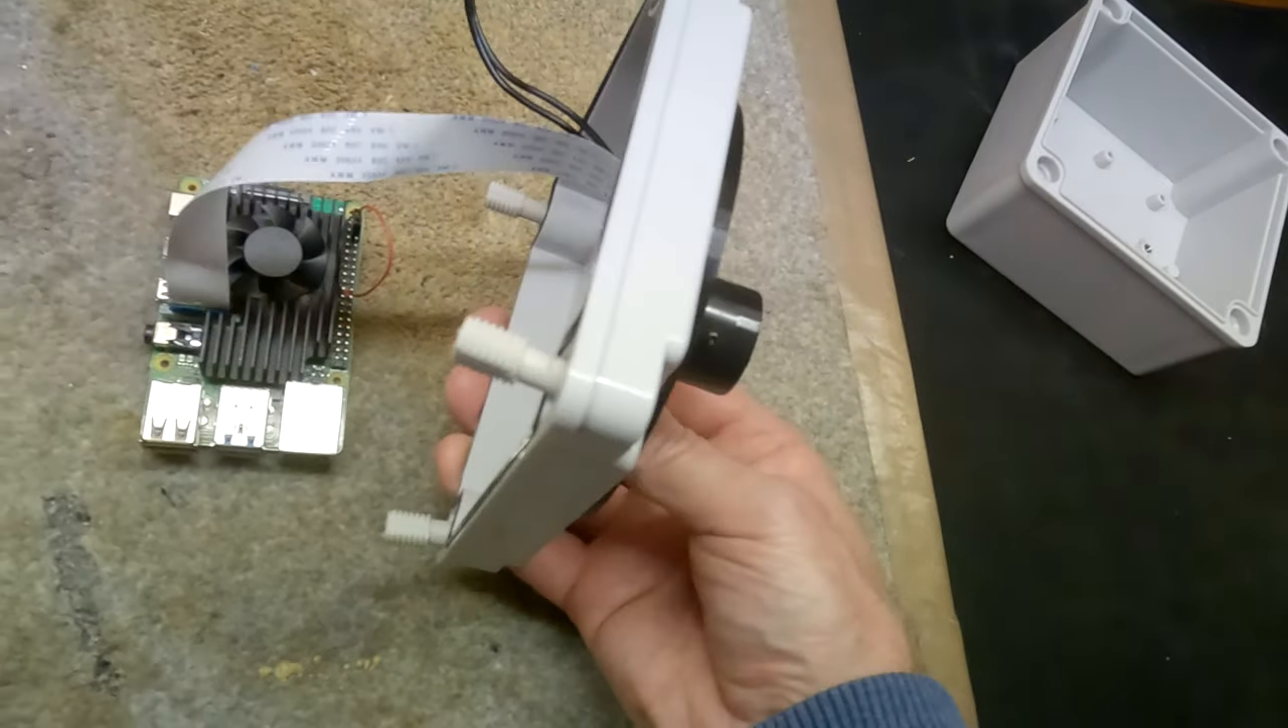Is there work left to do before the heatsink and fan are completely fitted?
No.